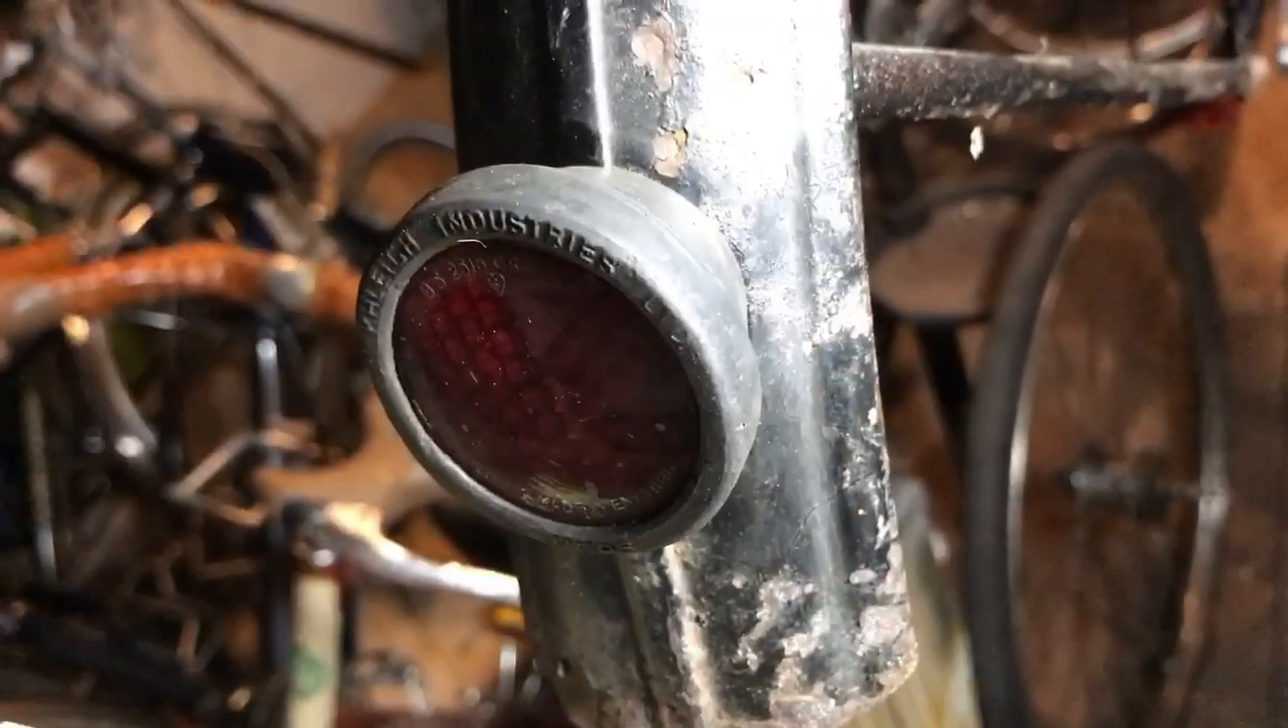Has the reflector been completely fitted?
Yes.